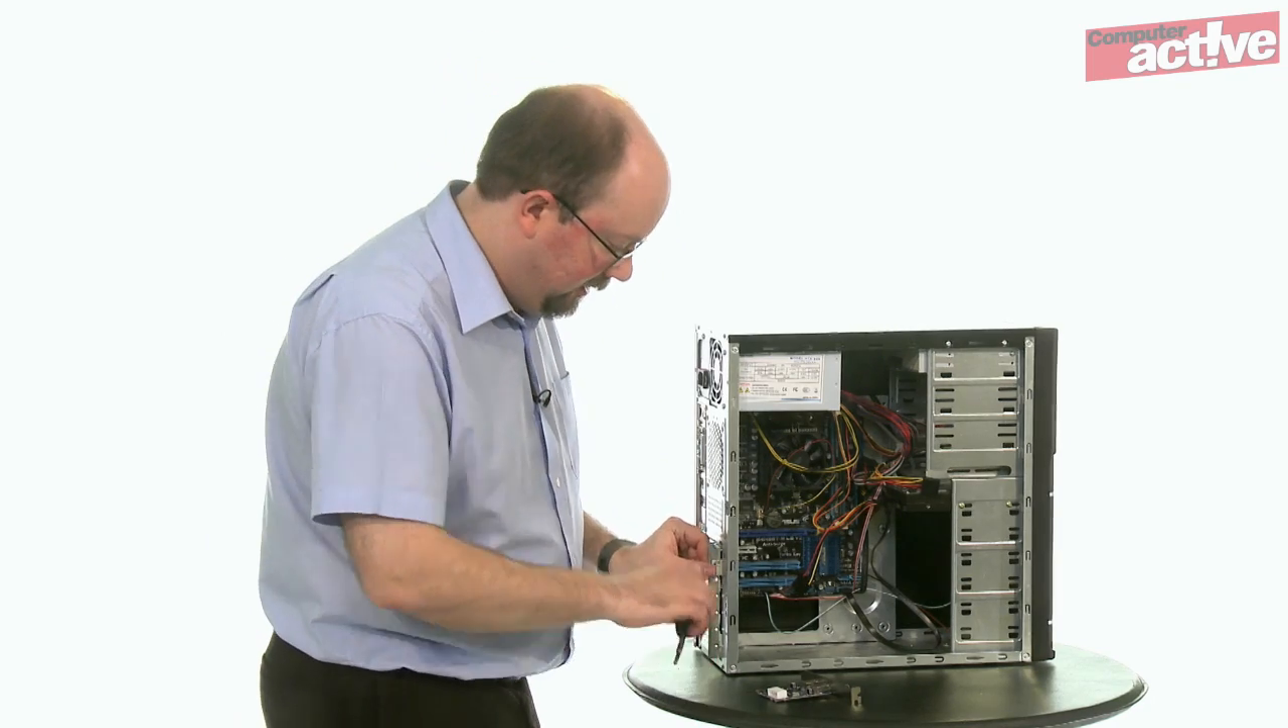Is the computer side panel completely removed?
Yes.